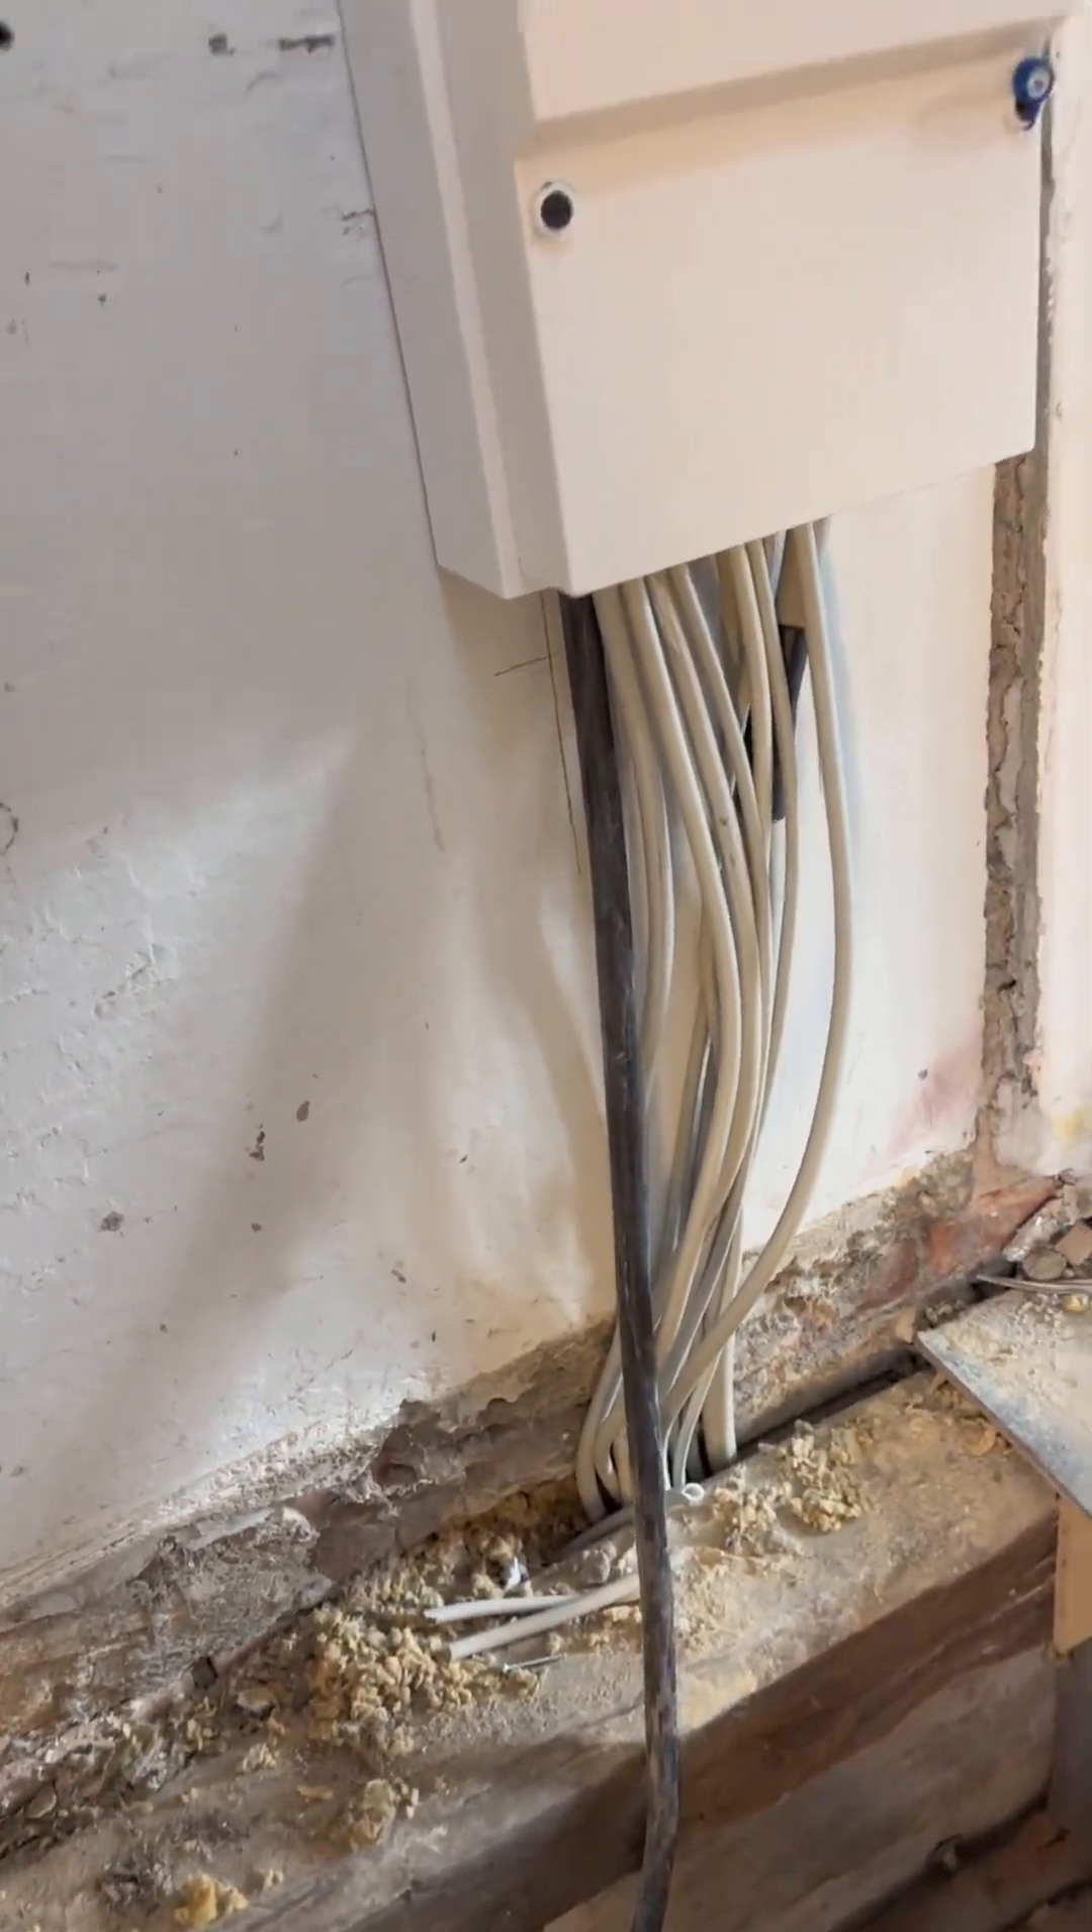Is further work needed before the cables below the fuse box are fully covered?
Yes.